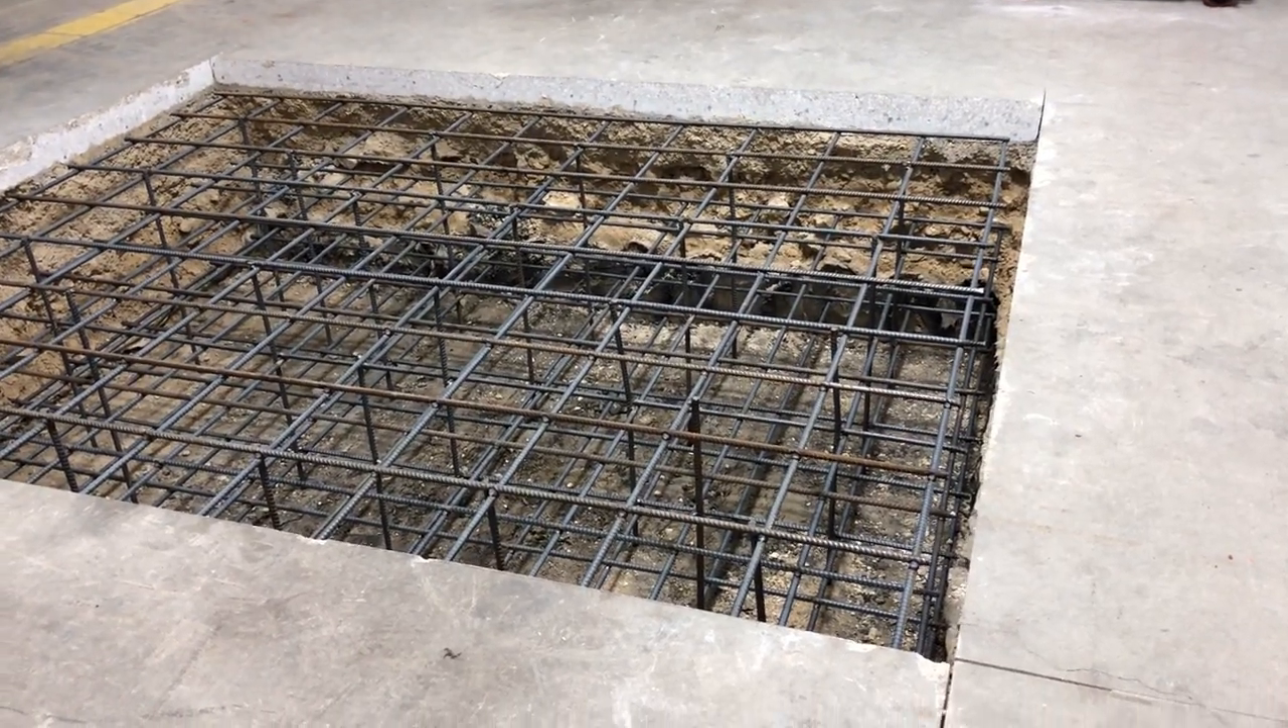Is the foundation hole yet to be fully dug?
No.